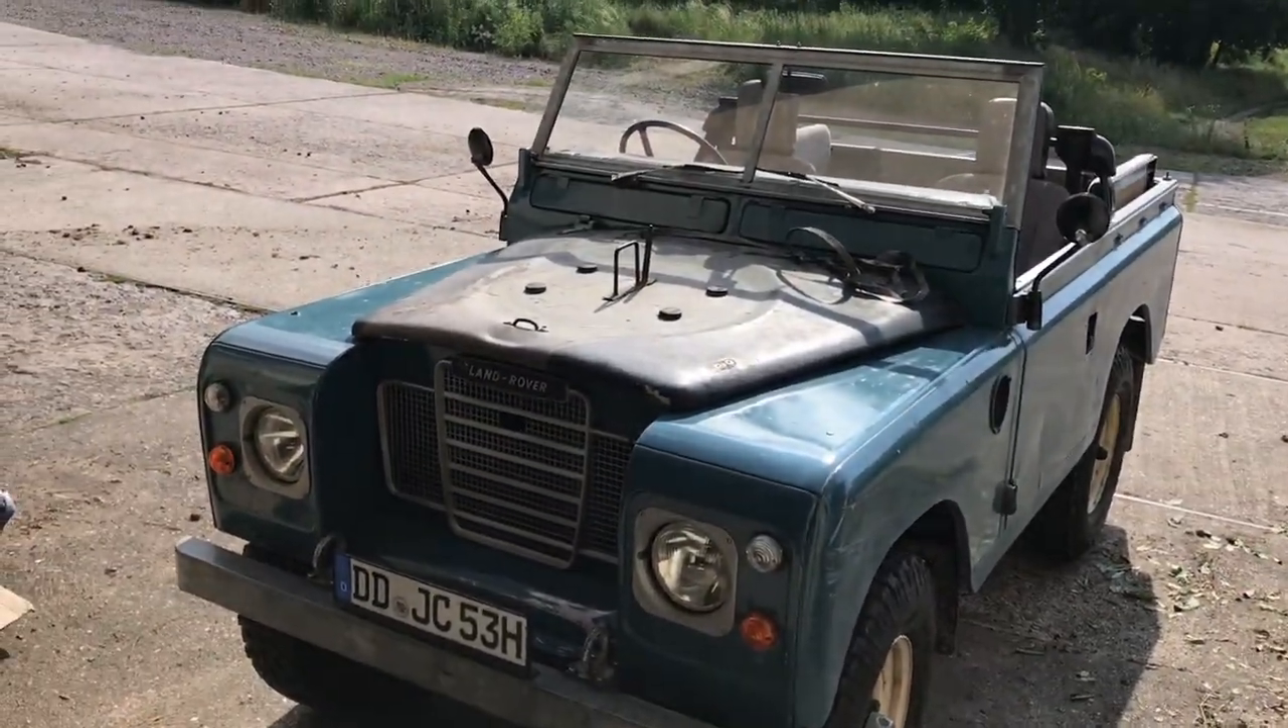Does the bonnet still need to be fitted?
No.